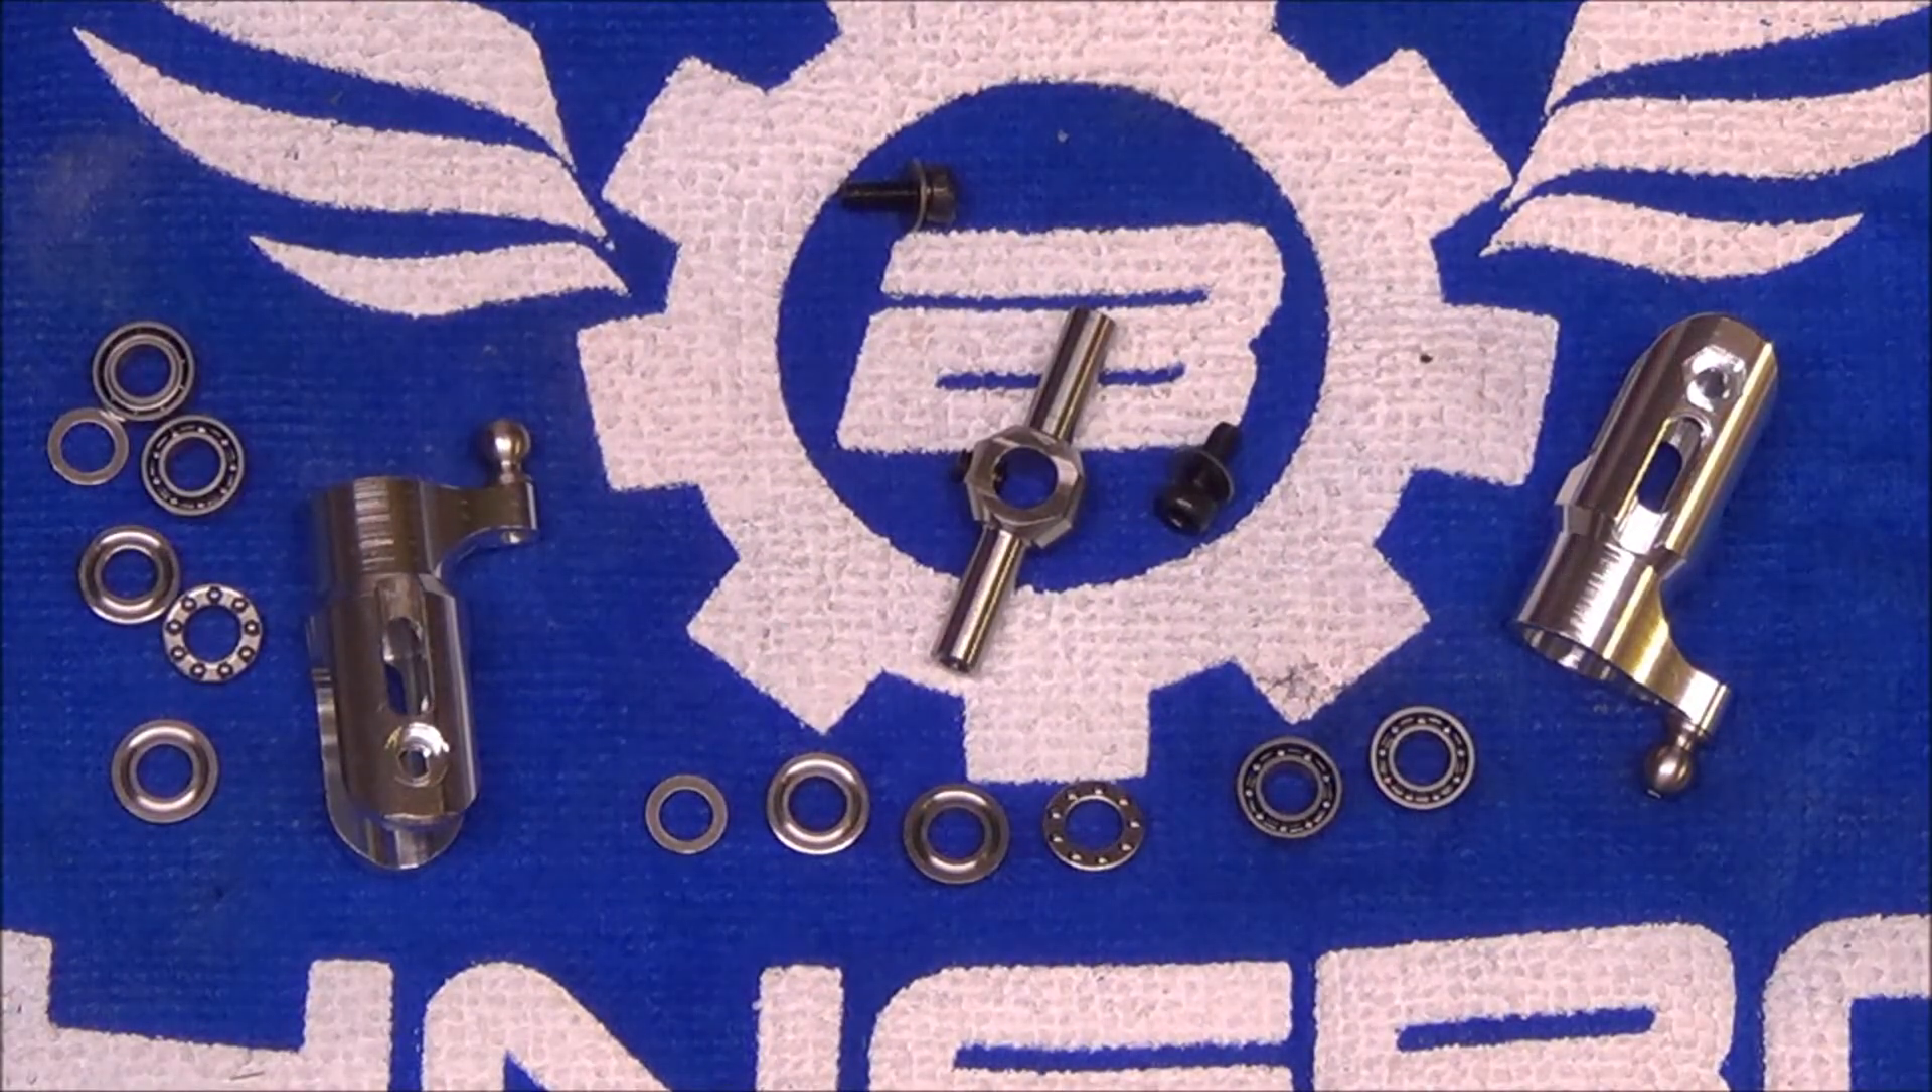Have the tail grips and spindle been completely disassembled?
Yes.